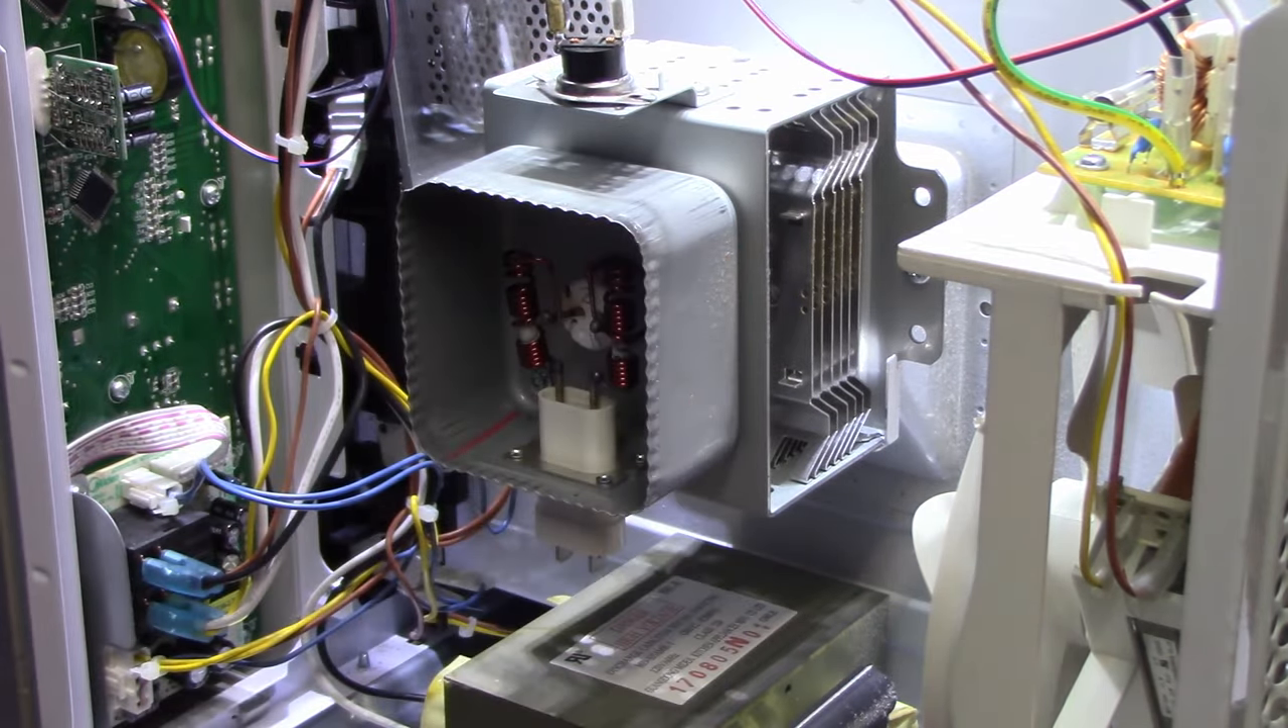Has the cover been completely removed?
Yes.